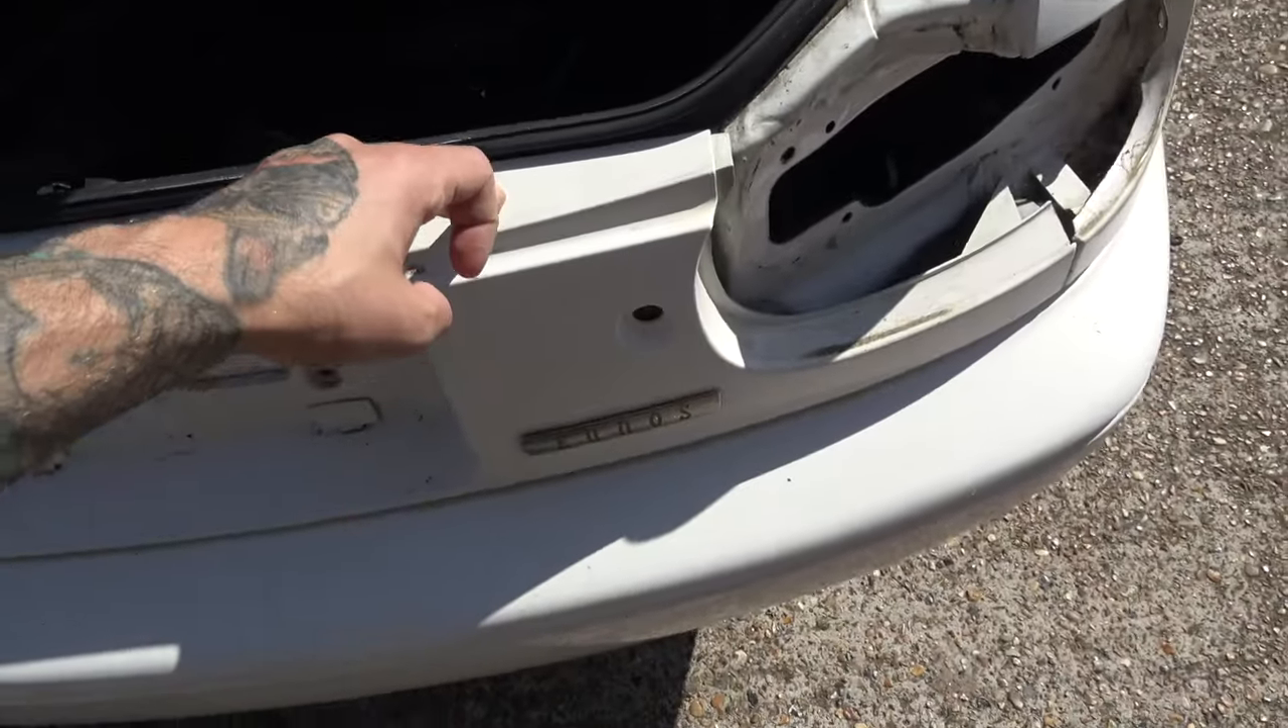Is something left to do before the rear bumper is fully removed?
Yes.